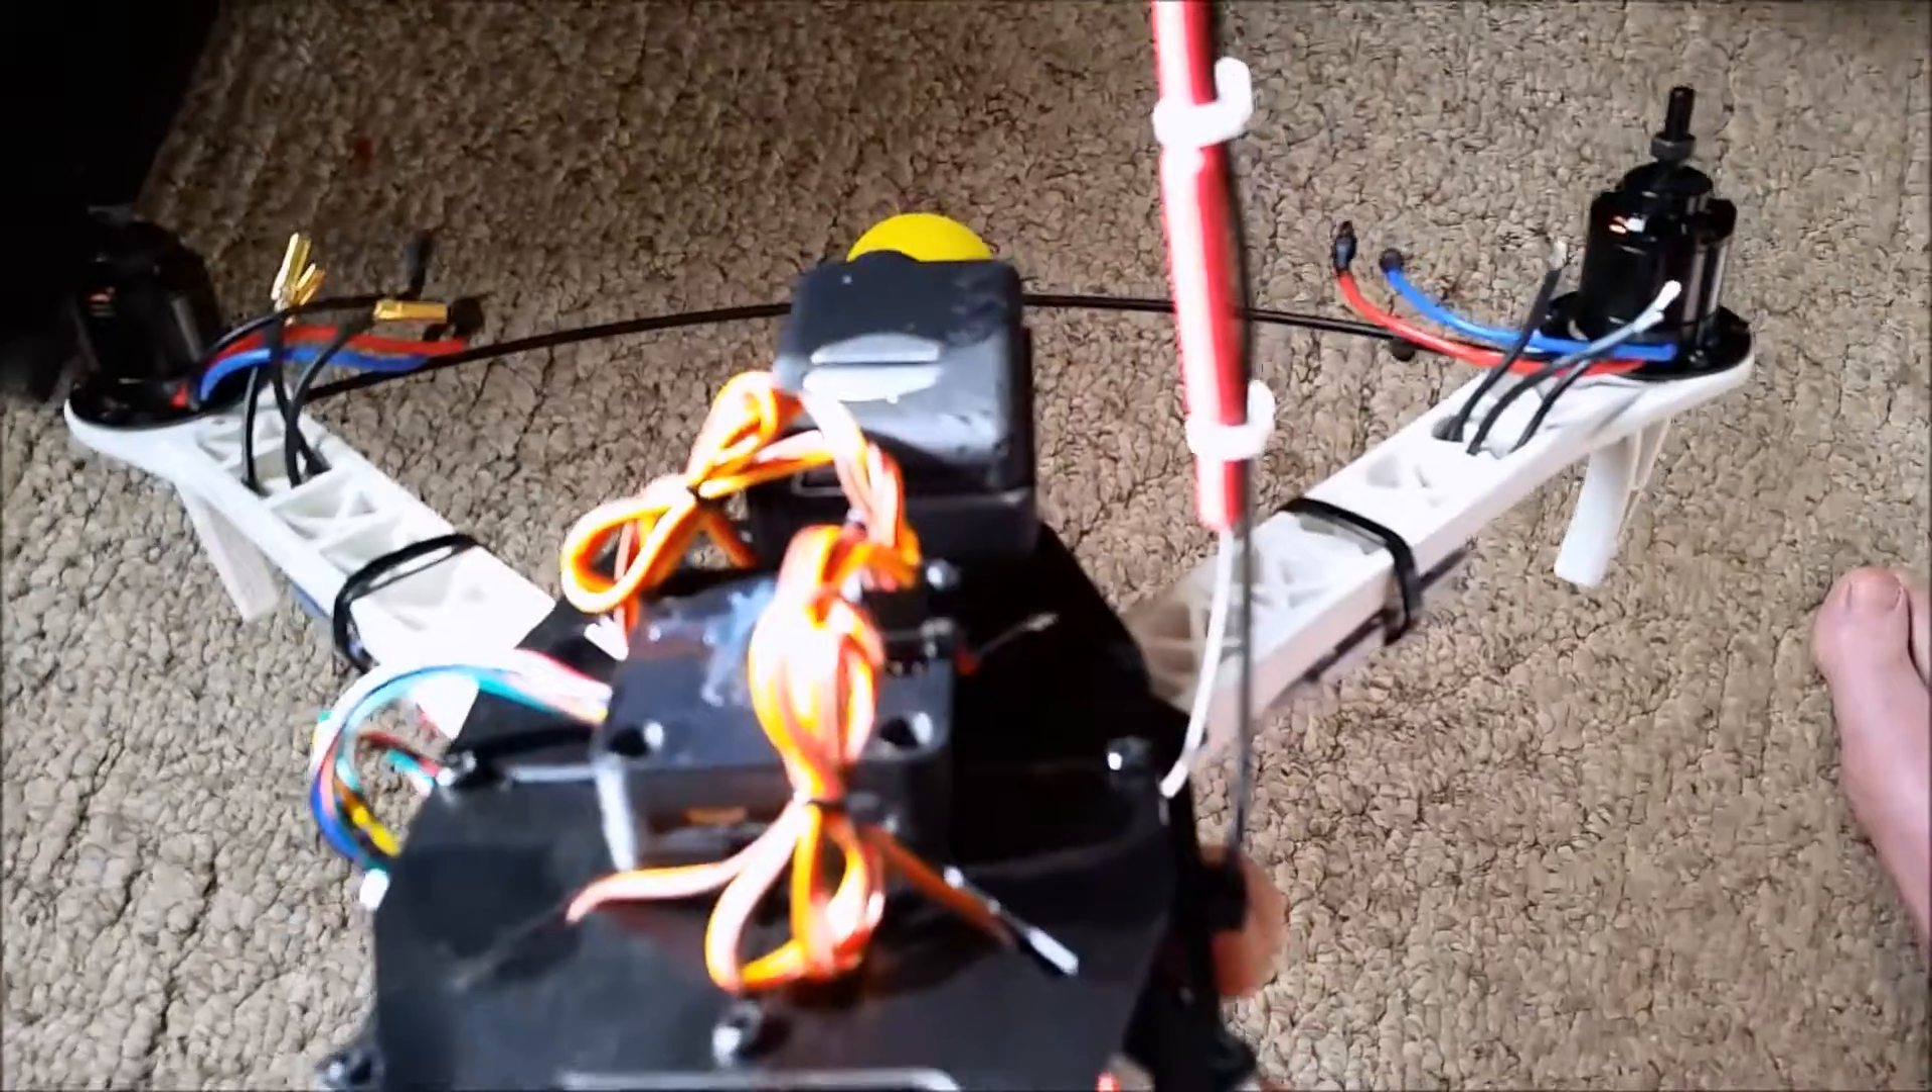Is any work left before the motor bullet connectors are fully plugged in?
Yes.